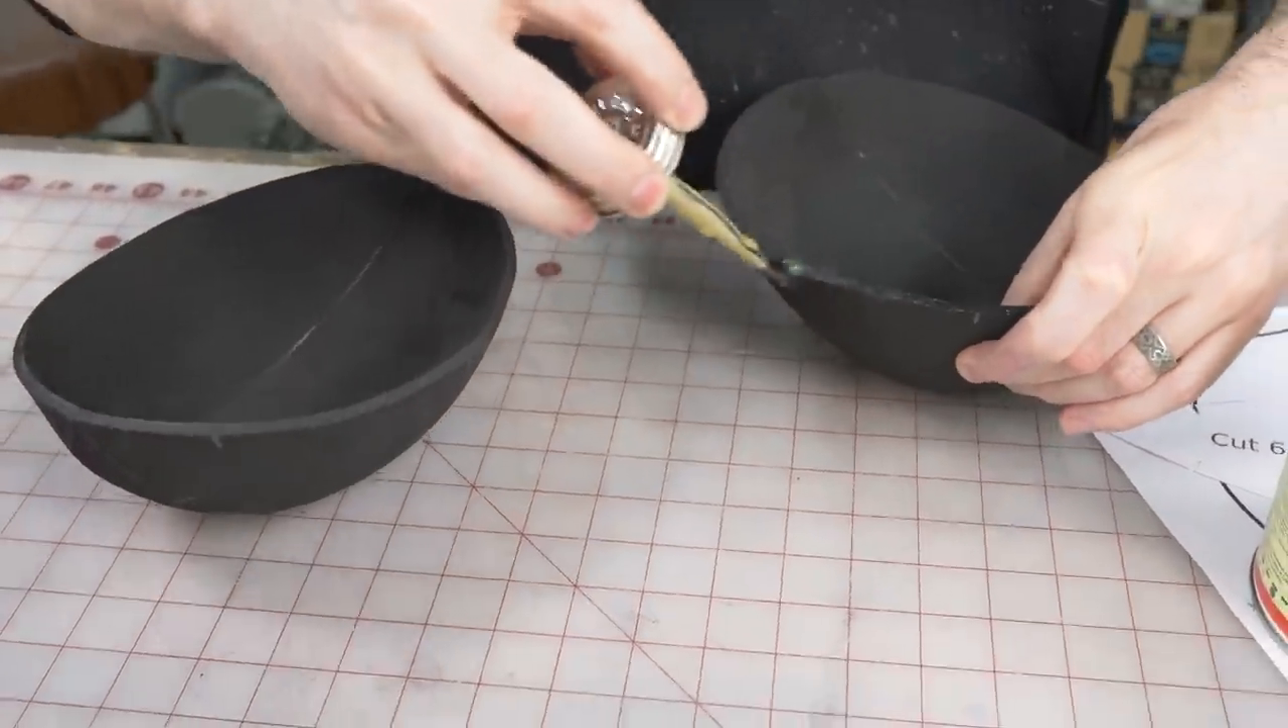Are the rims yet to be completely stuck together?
Yes.